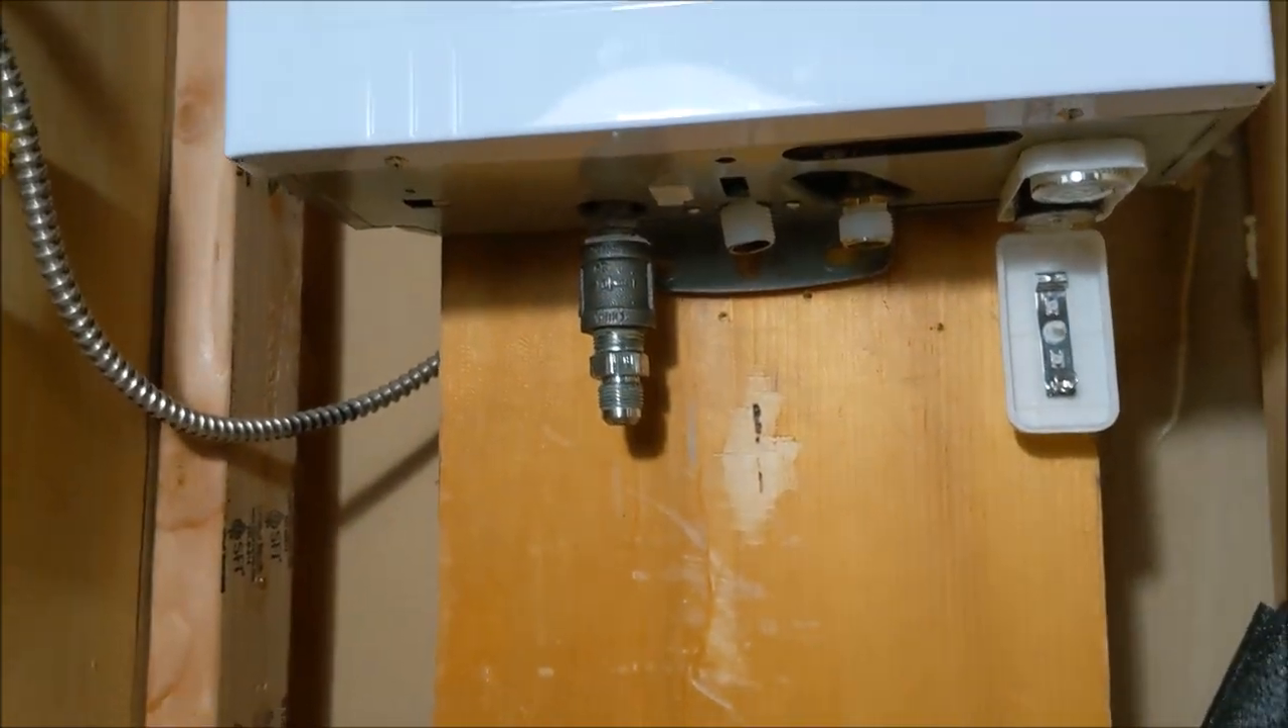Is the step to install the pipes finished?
No.